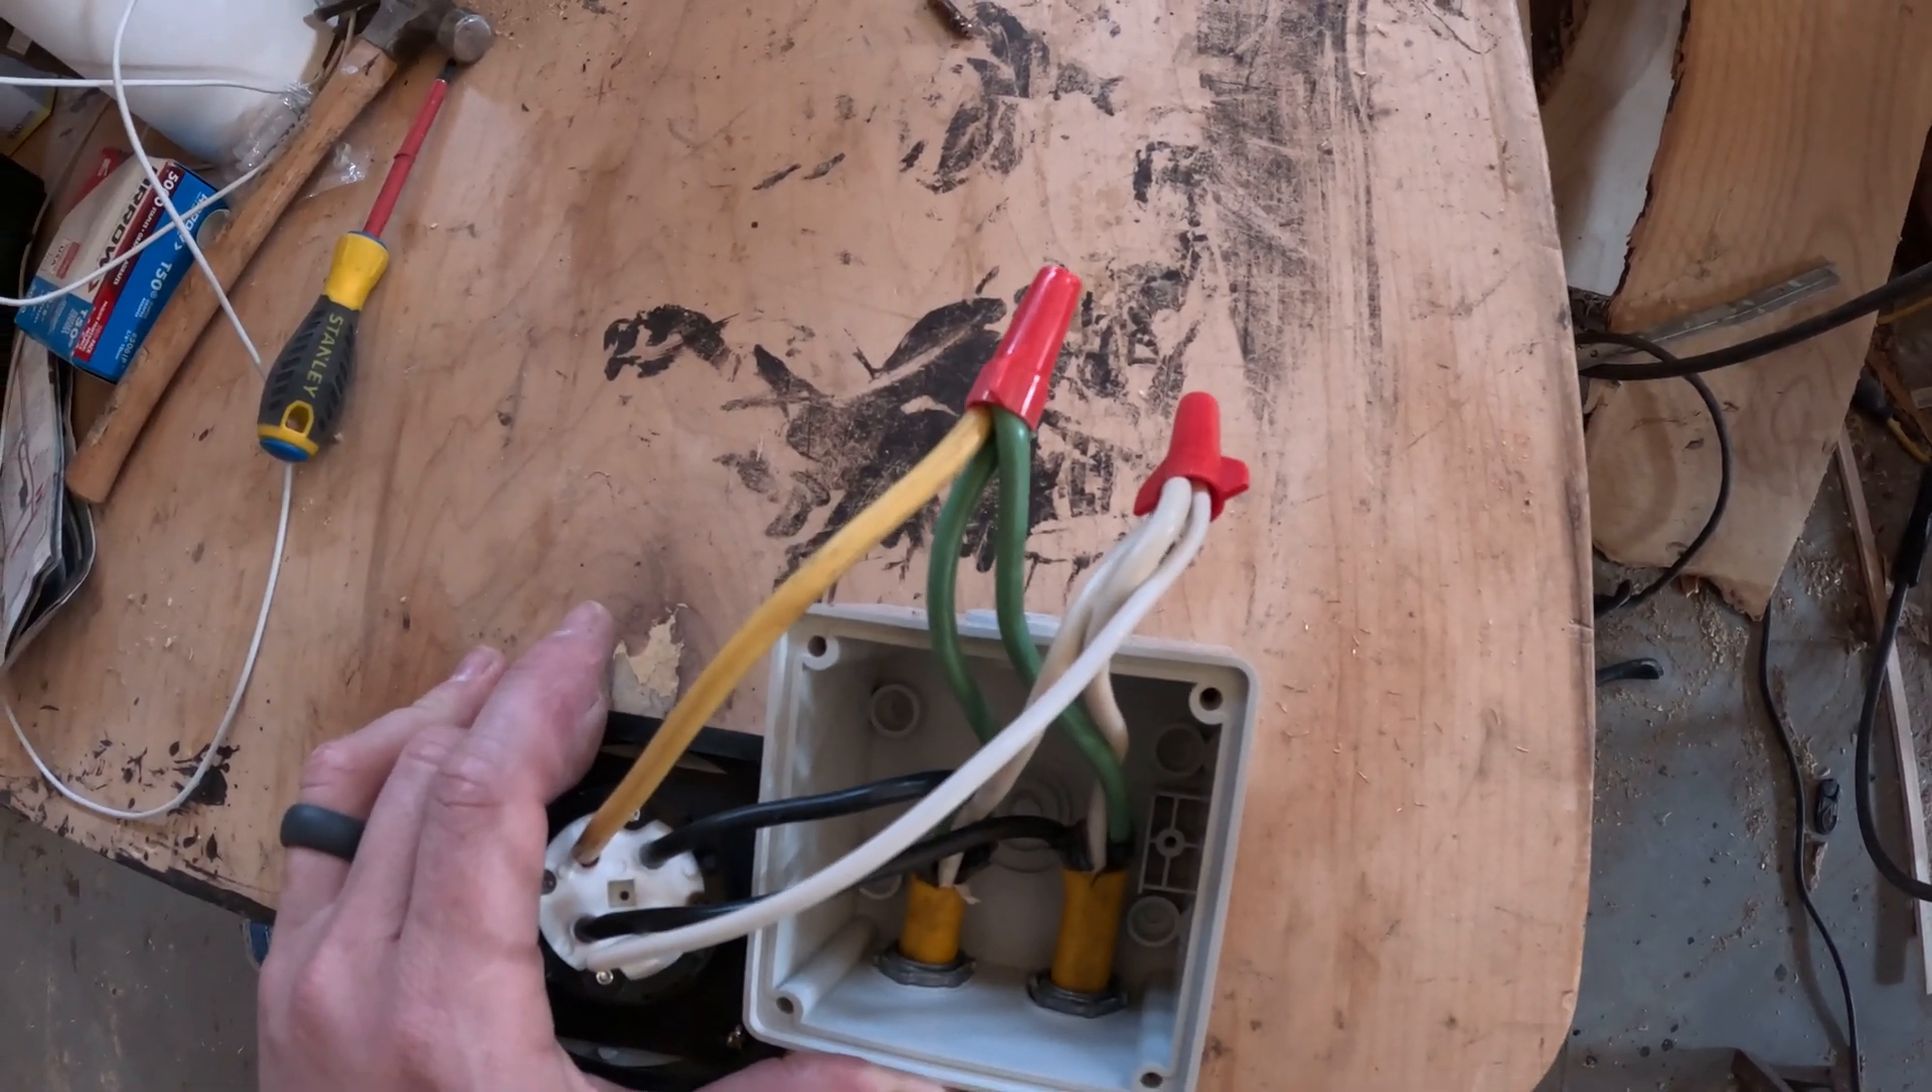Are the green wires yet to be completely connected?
No.